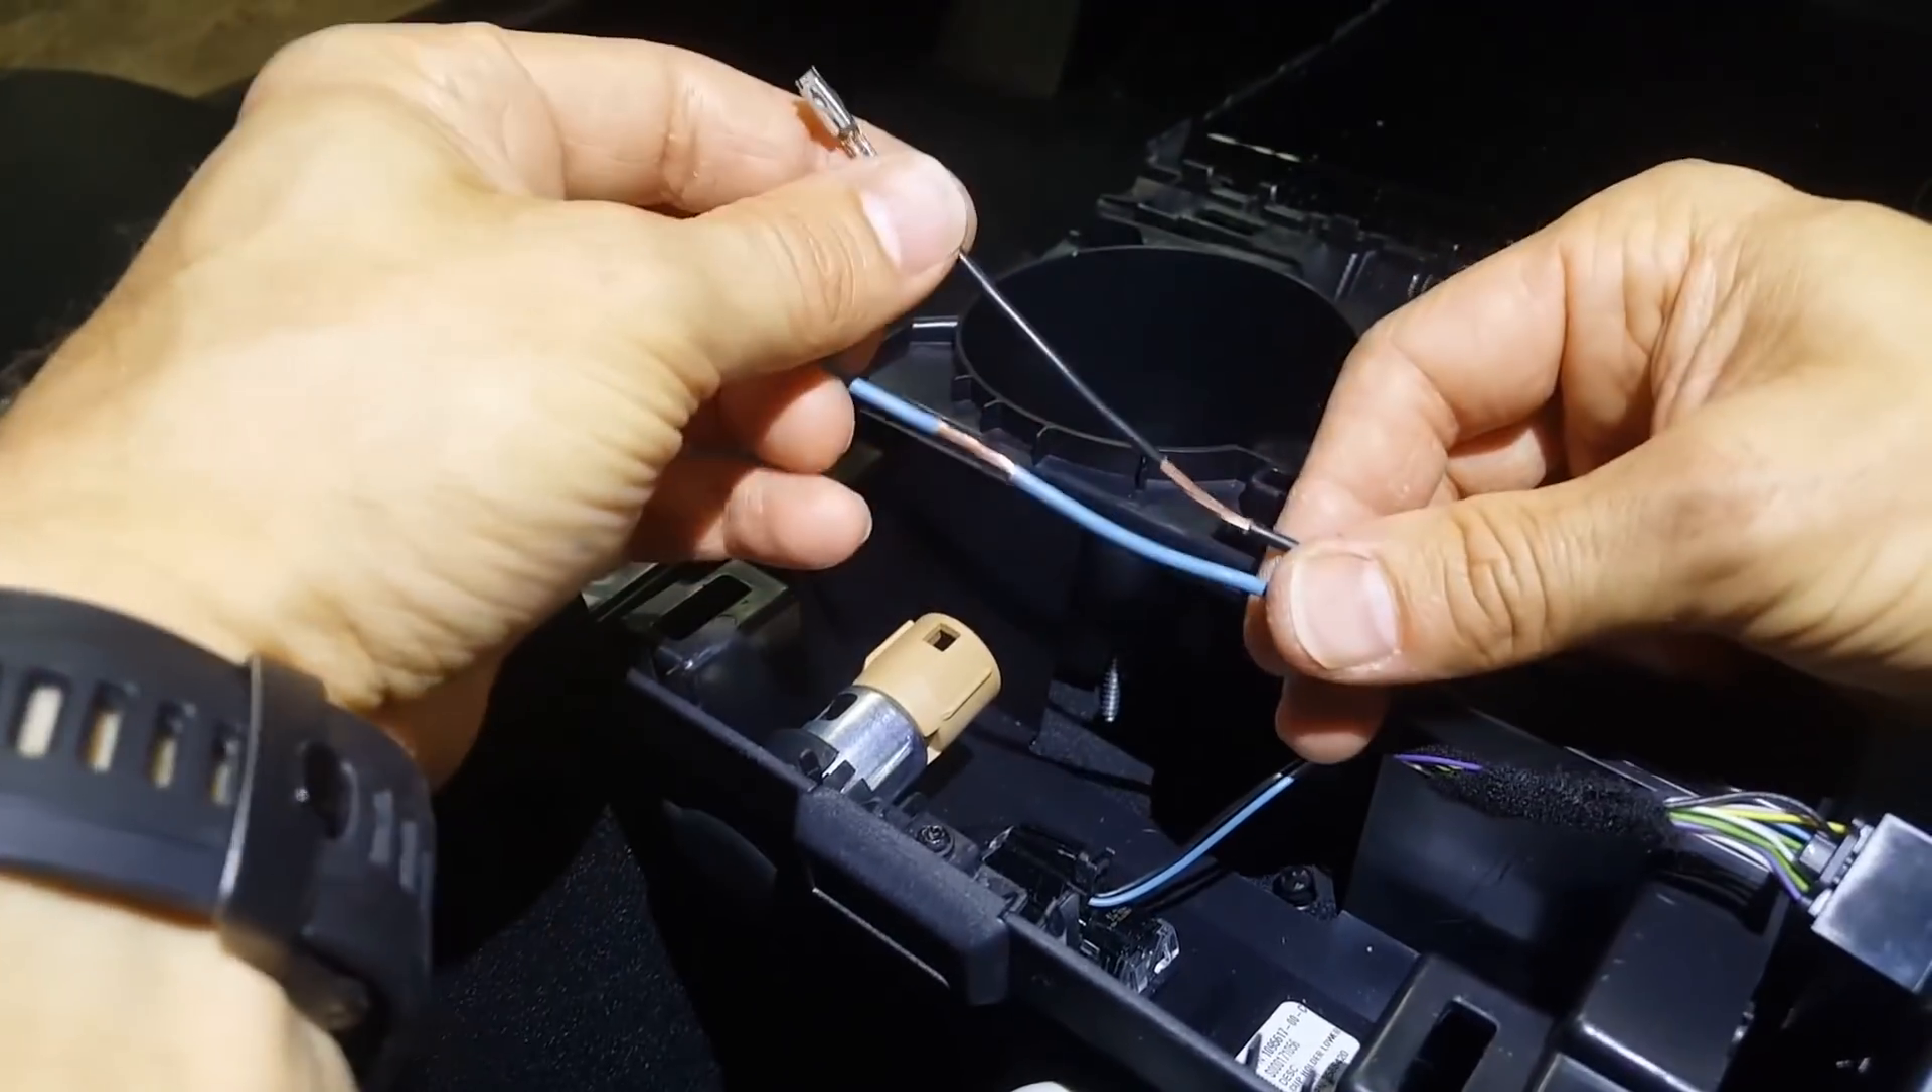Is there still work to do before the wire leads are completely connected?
Yes.